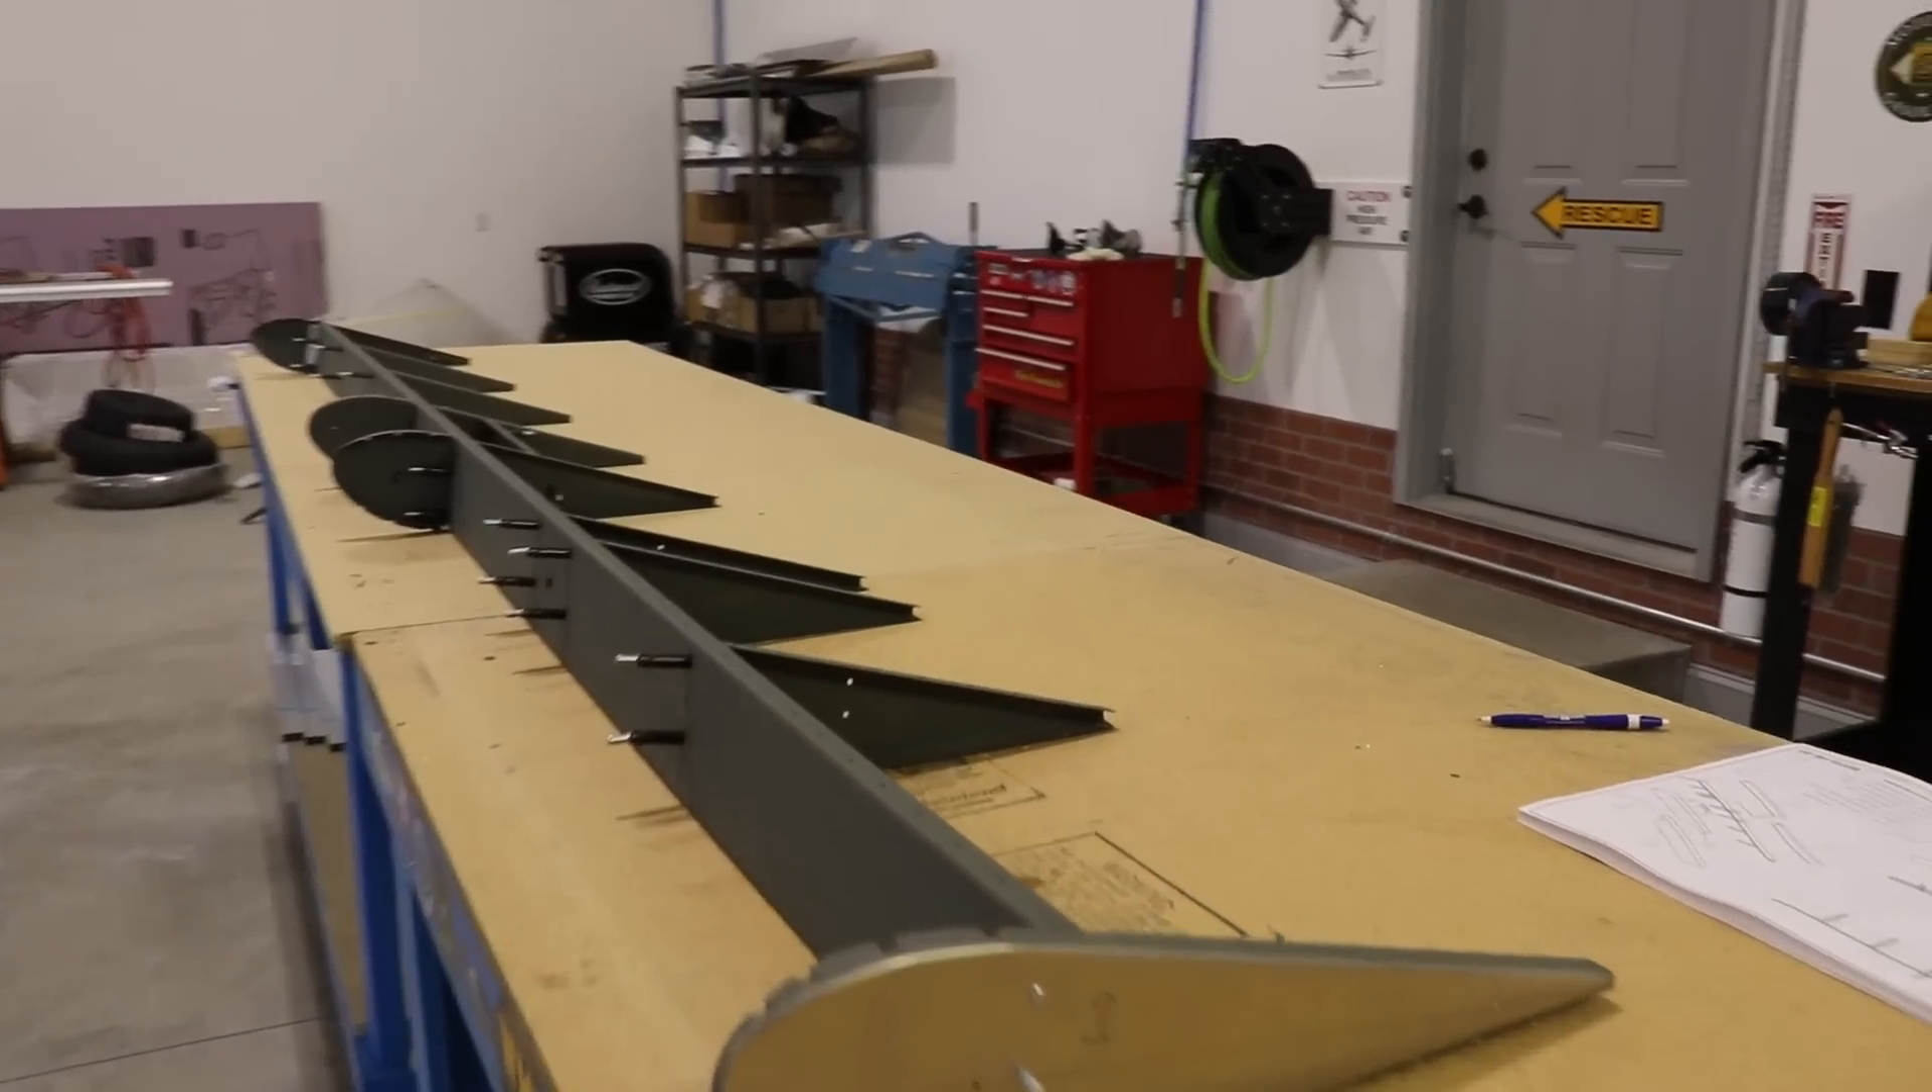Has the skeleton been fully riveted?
No.